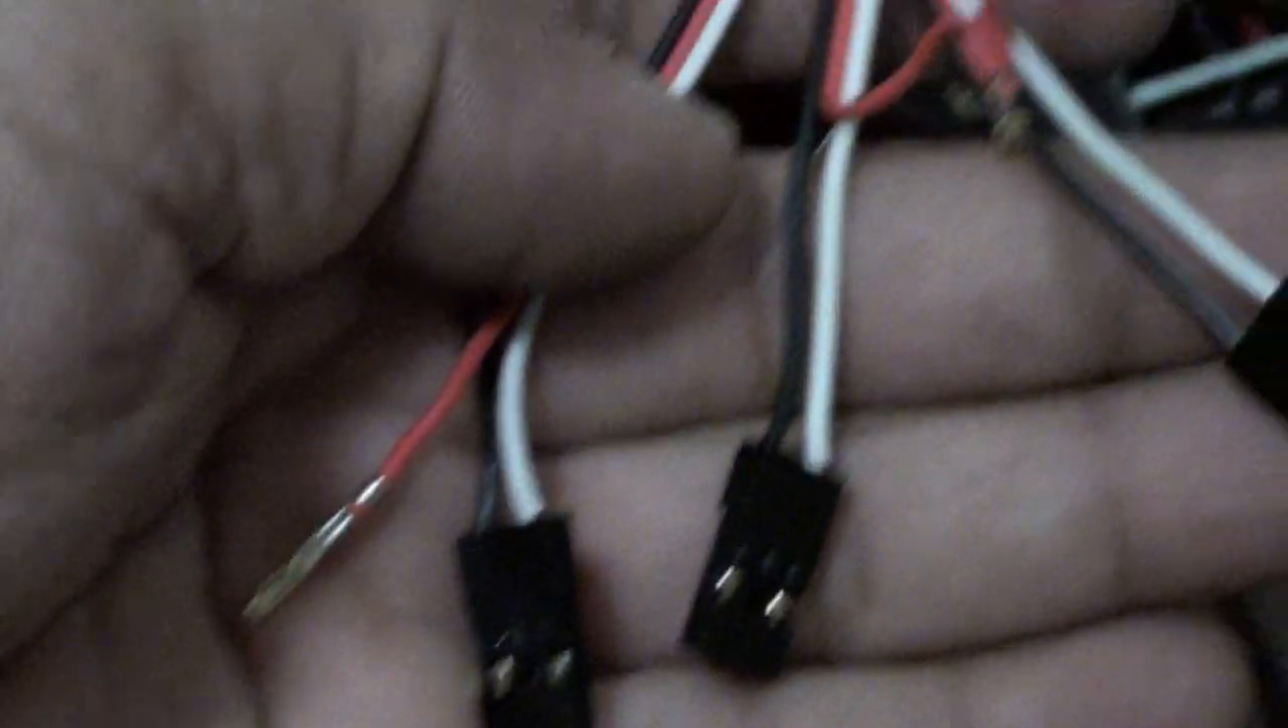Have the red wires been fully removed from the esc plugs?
Yes.